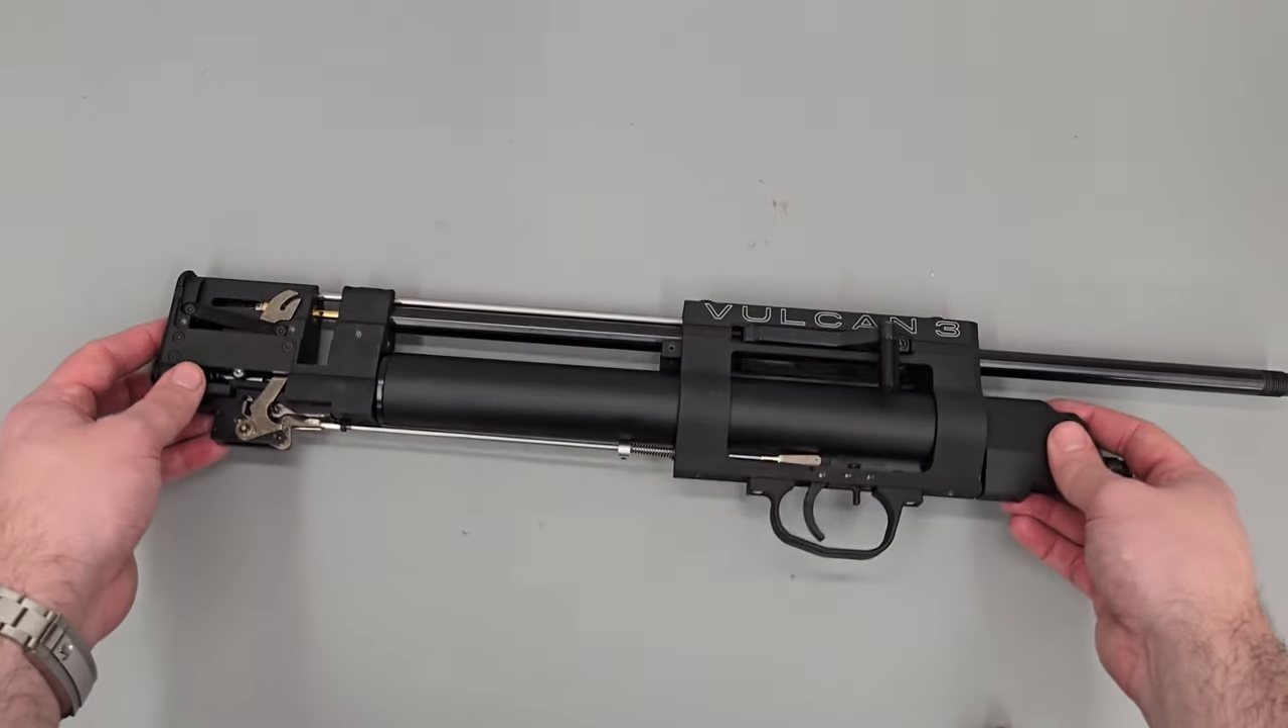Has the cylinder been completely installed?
Yes.